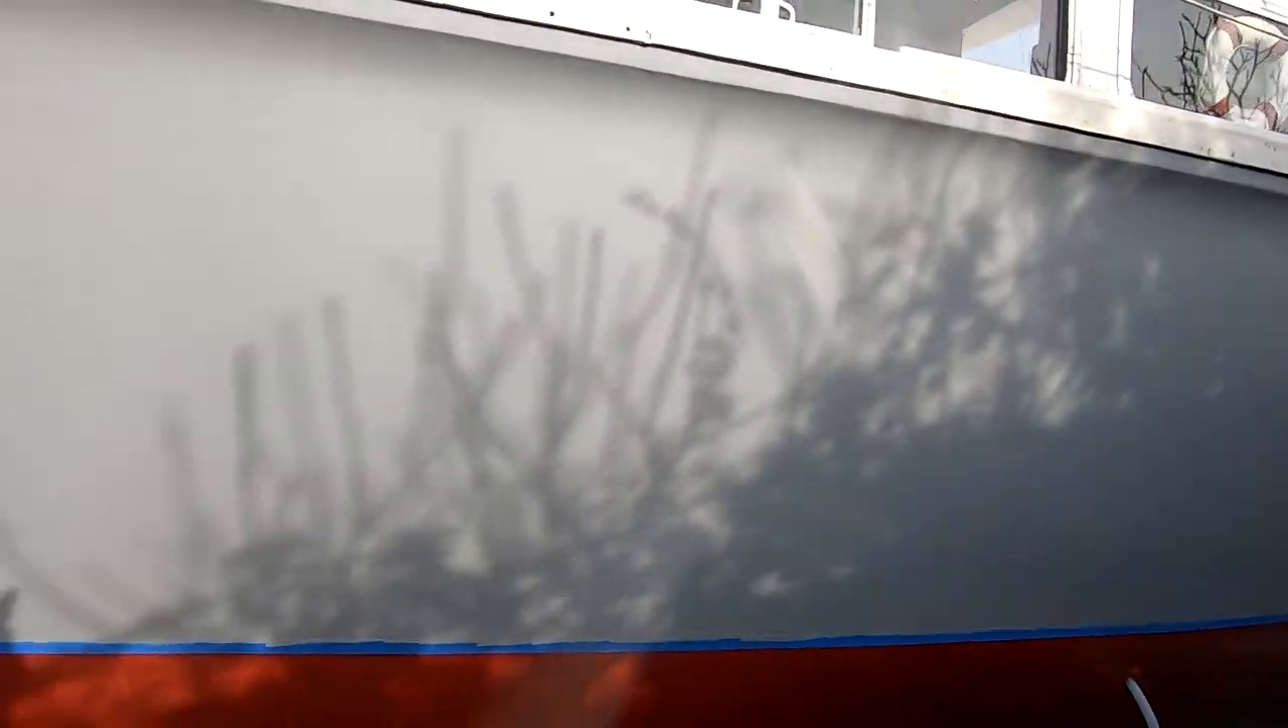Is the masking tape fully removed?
No.